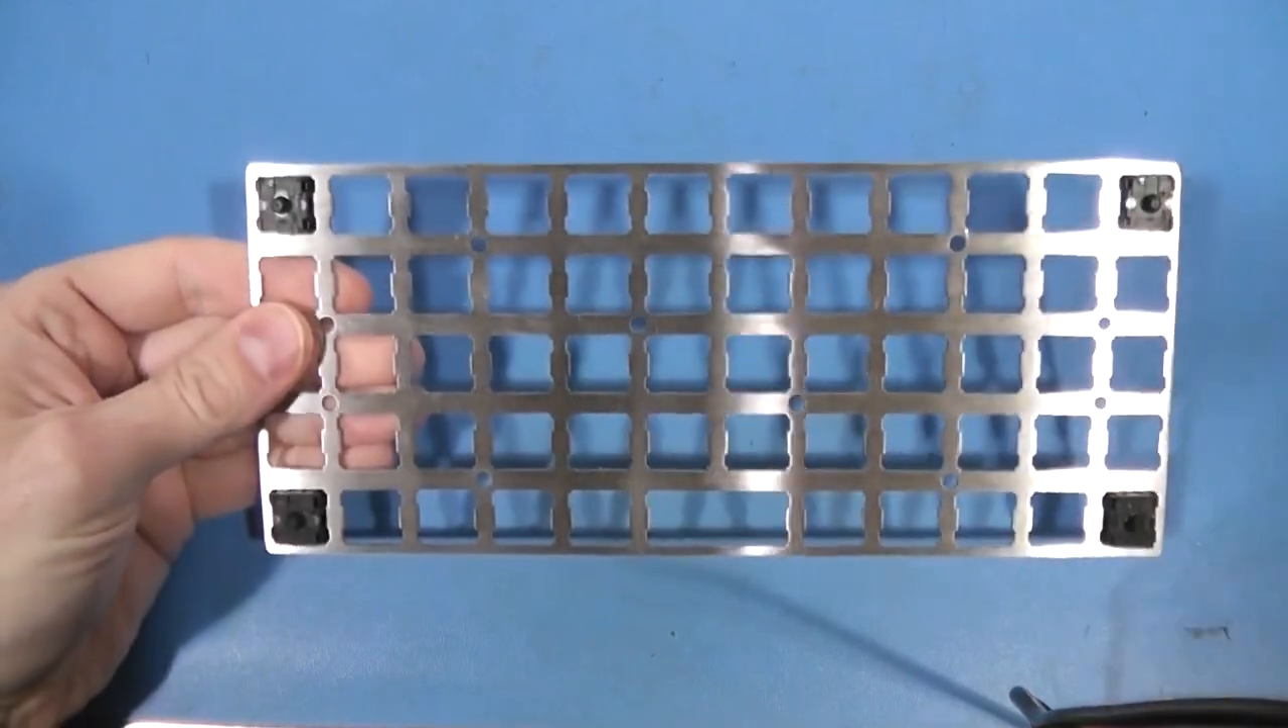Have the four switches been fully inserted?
Yes.